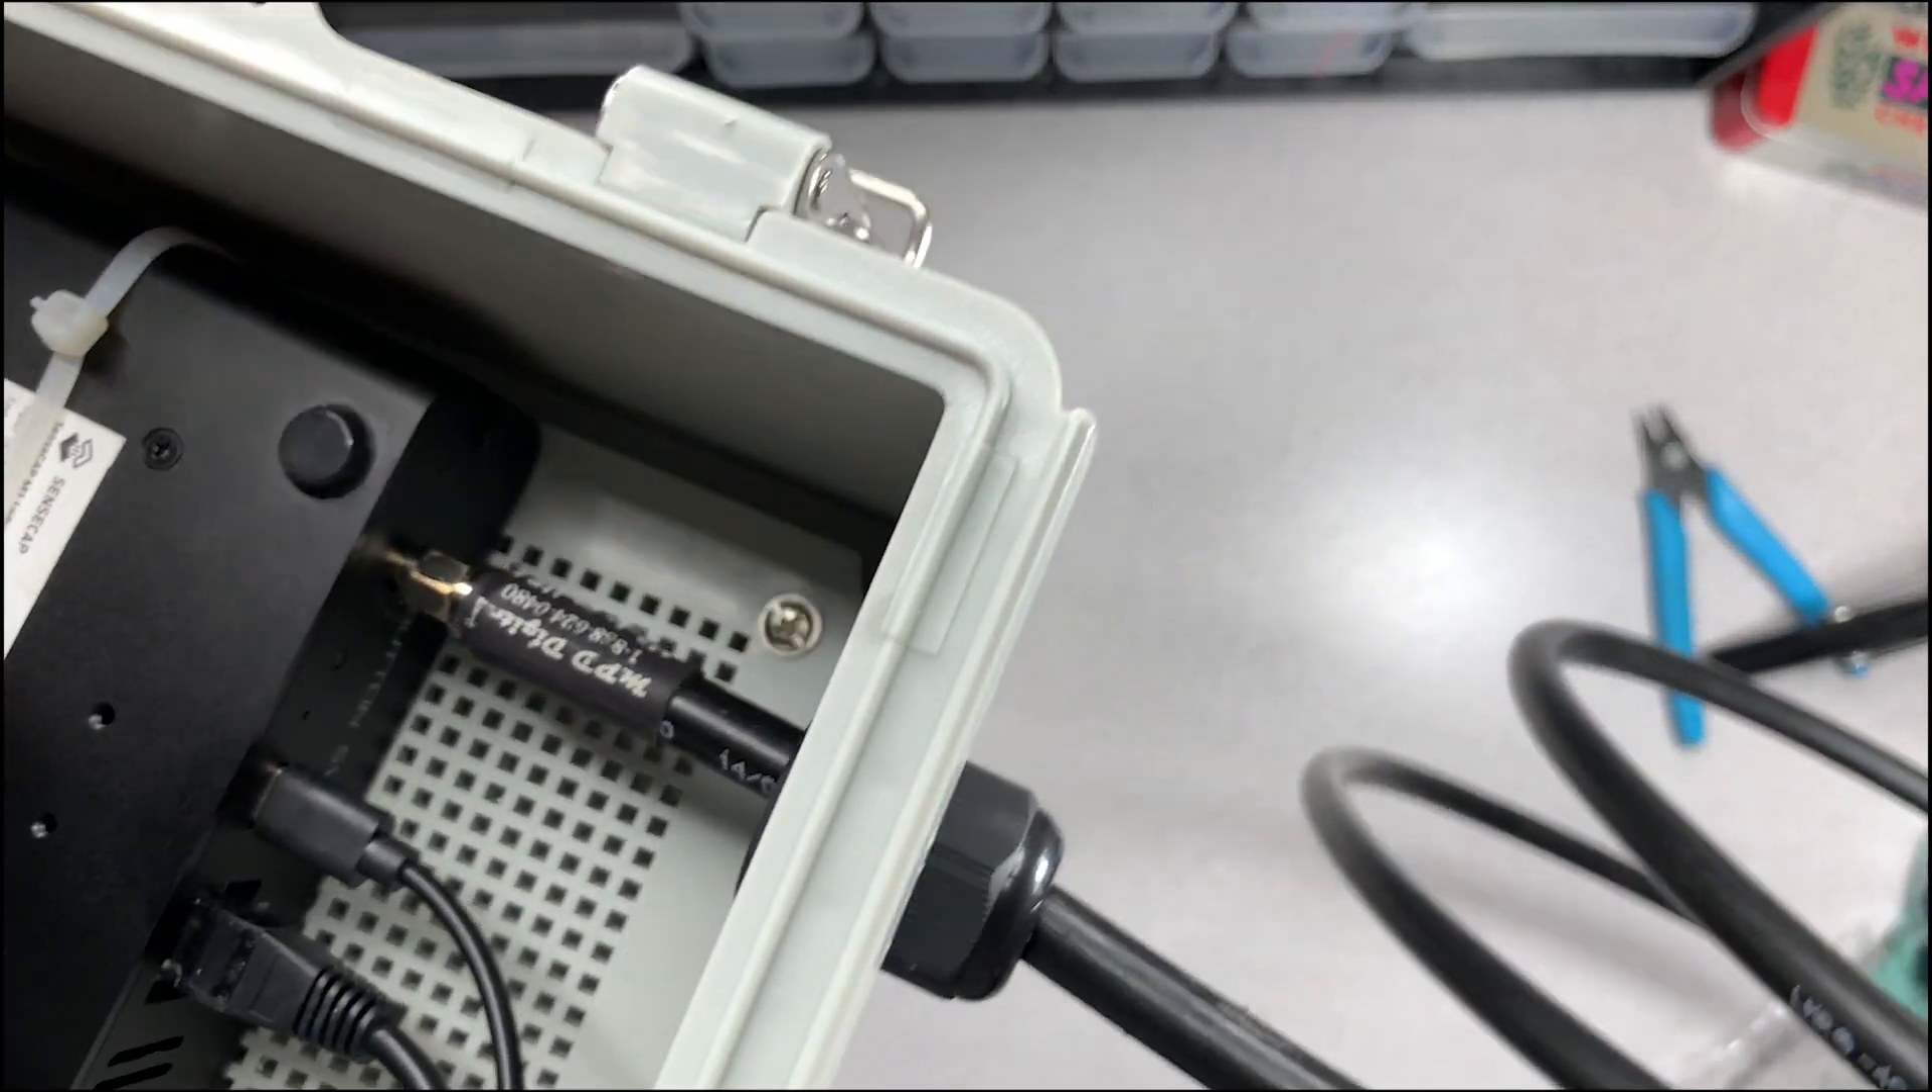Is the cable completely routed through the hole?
Yes.